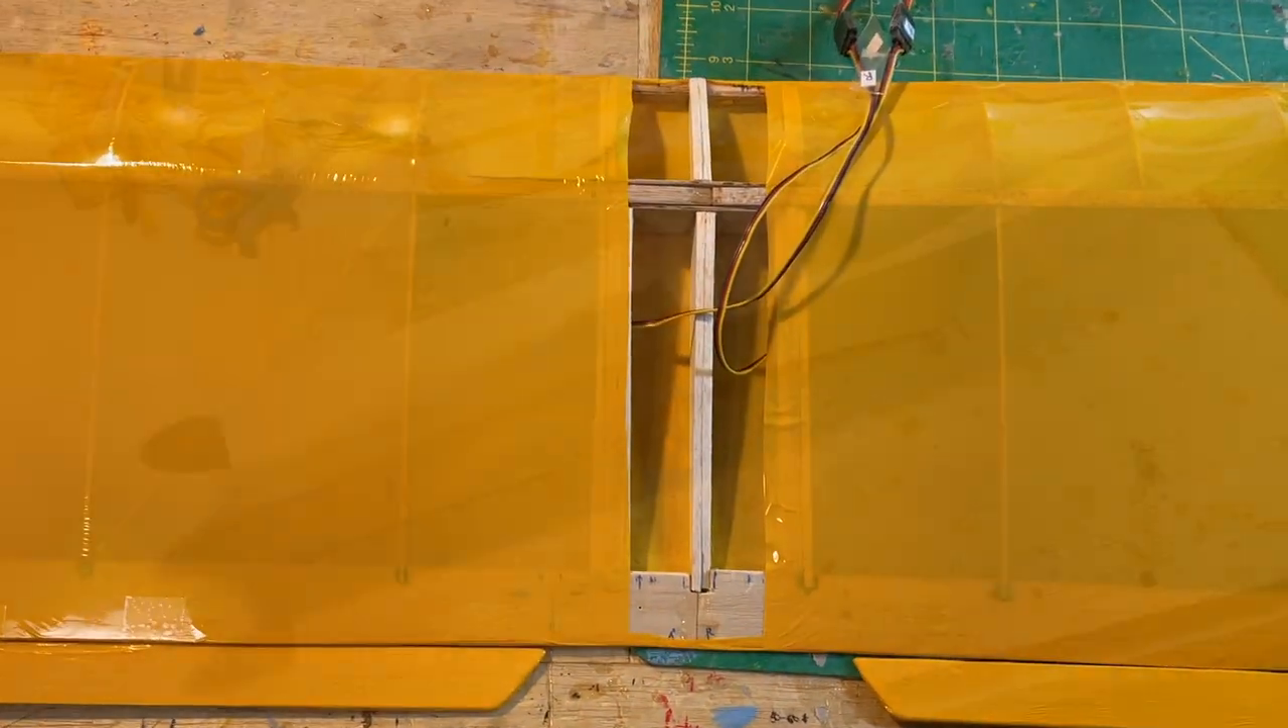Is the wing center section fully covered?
No.